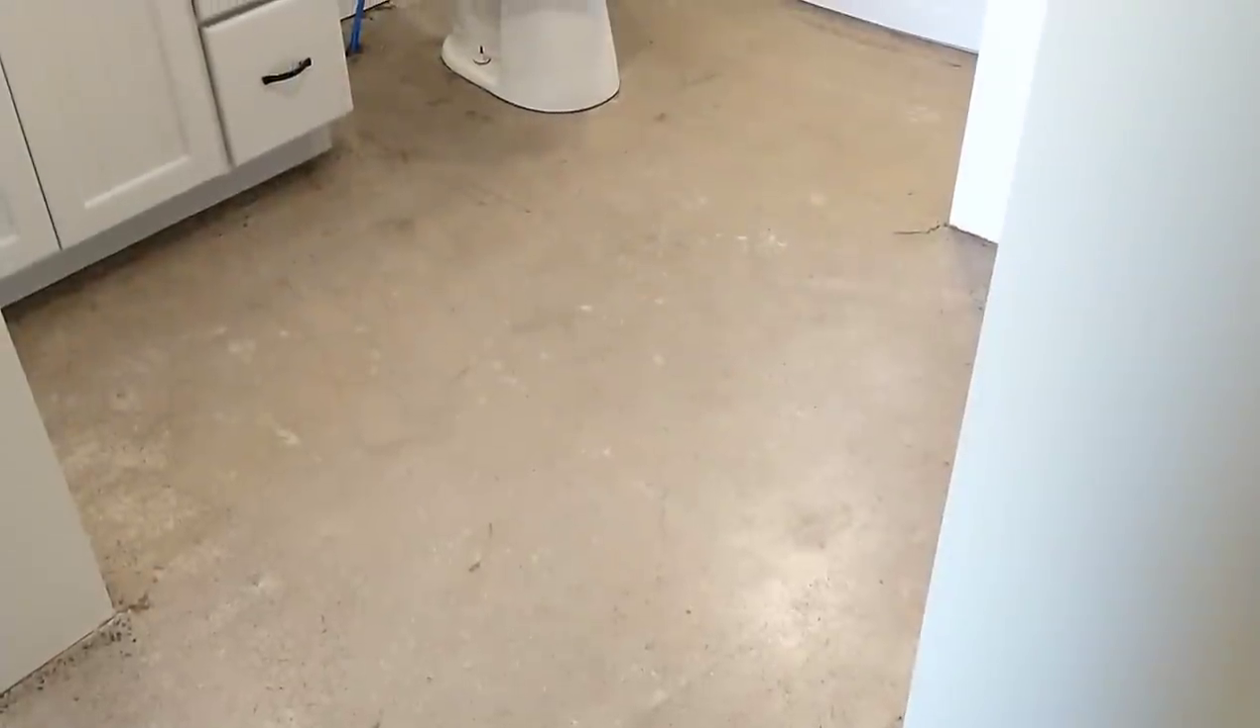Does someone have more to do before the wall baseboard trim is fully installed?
Yes.